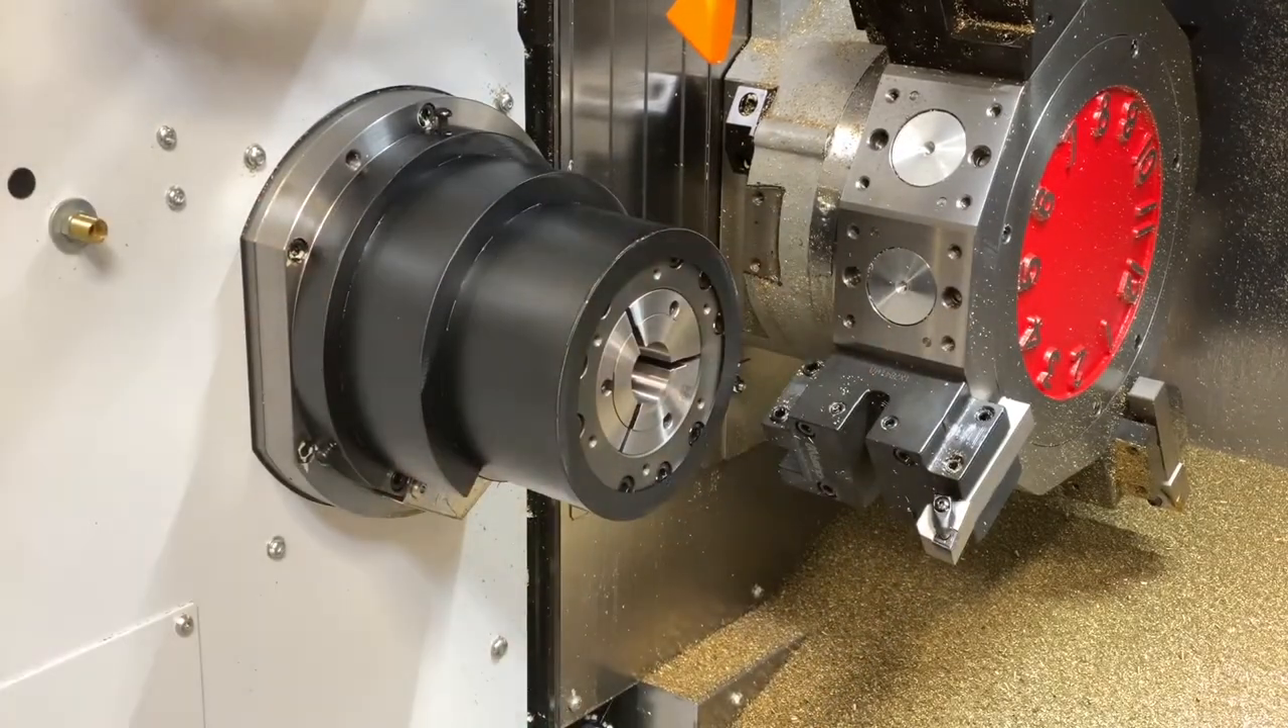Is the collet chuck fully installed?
Yes.